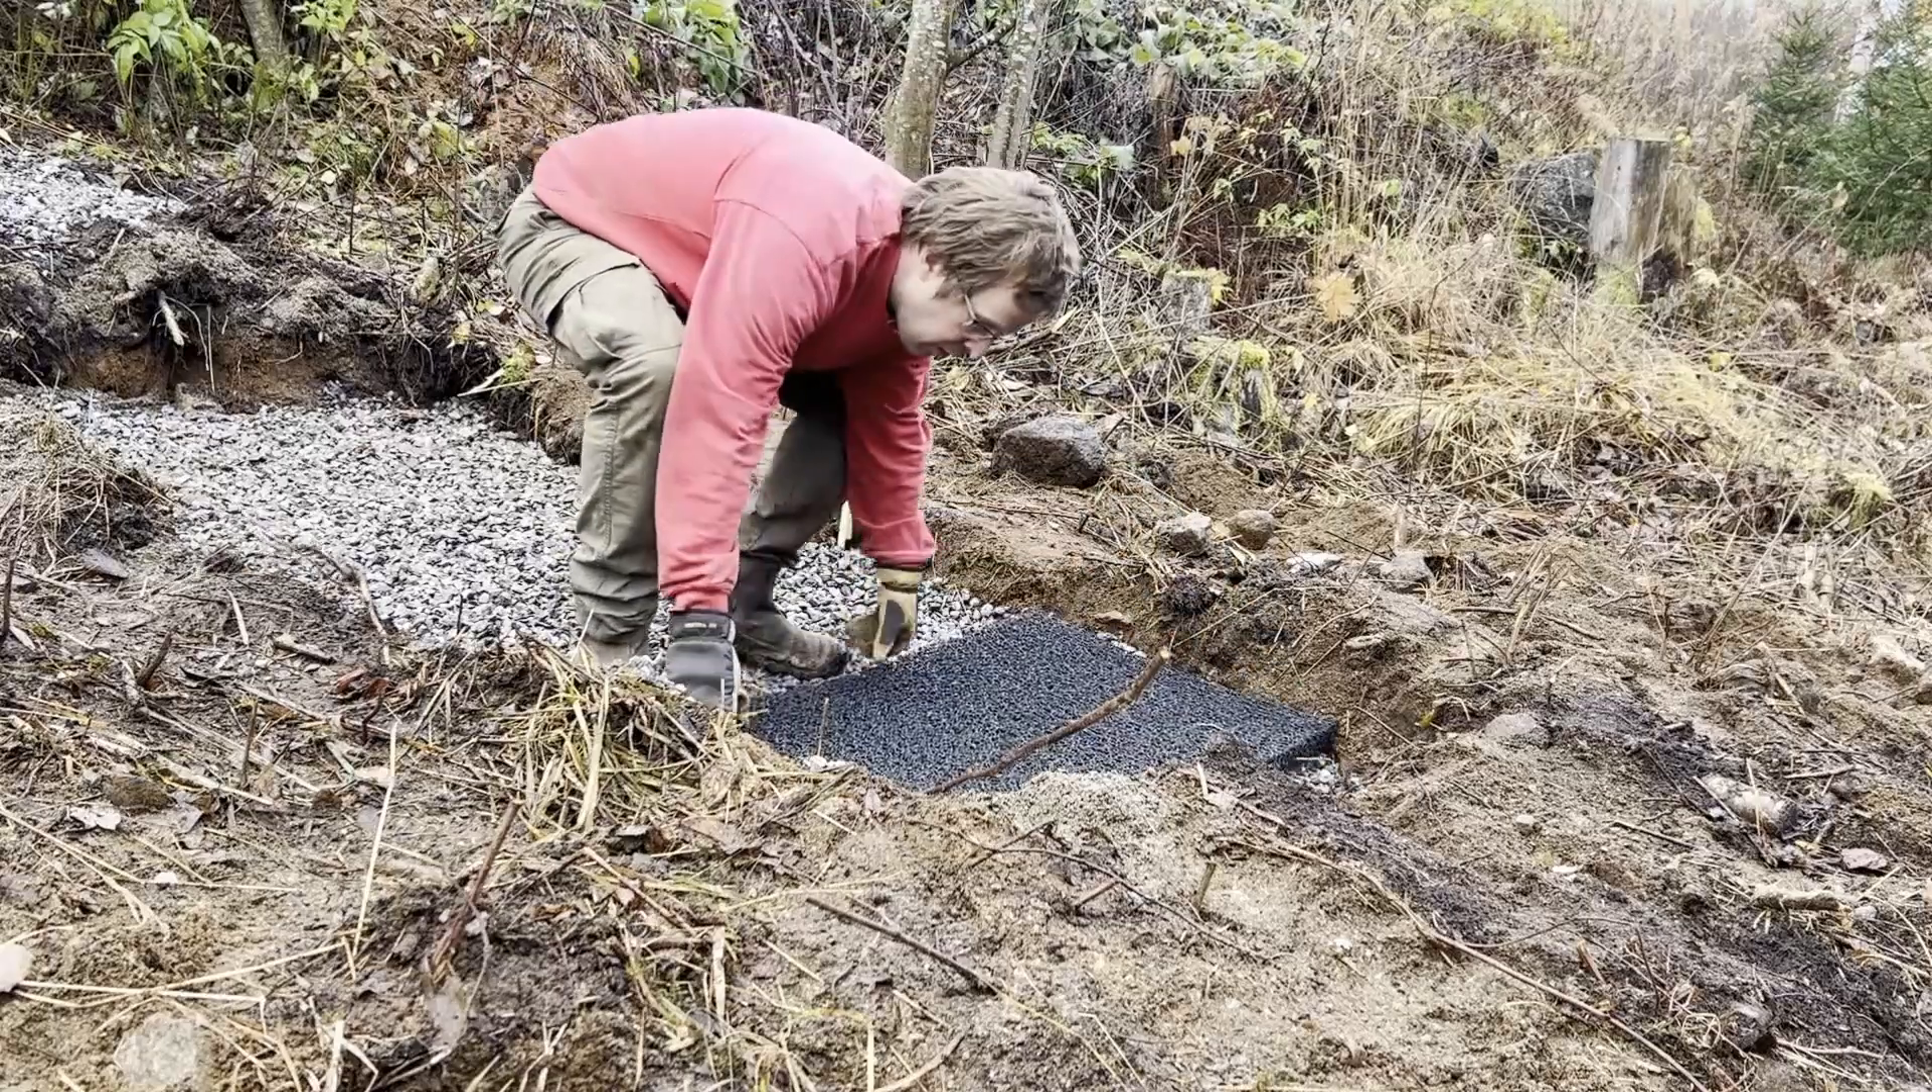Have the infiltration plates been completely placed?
No.